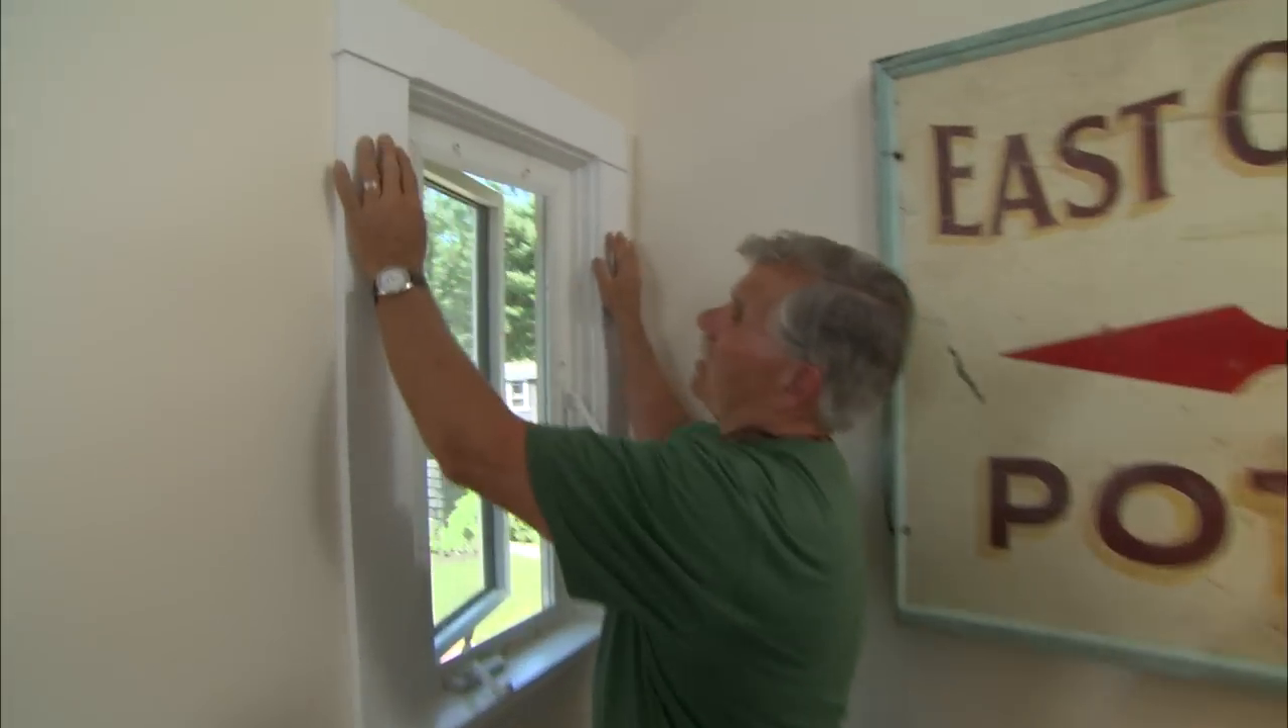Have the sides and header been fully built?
Yes.